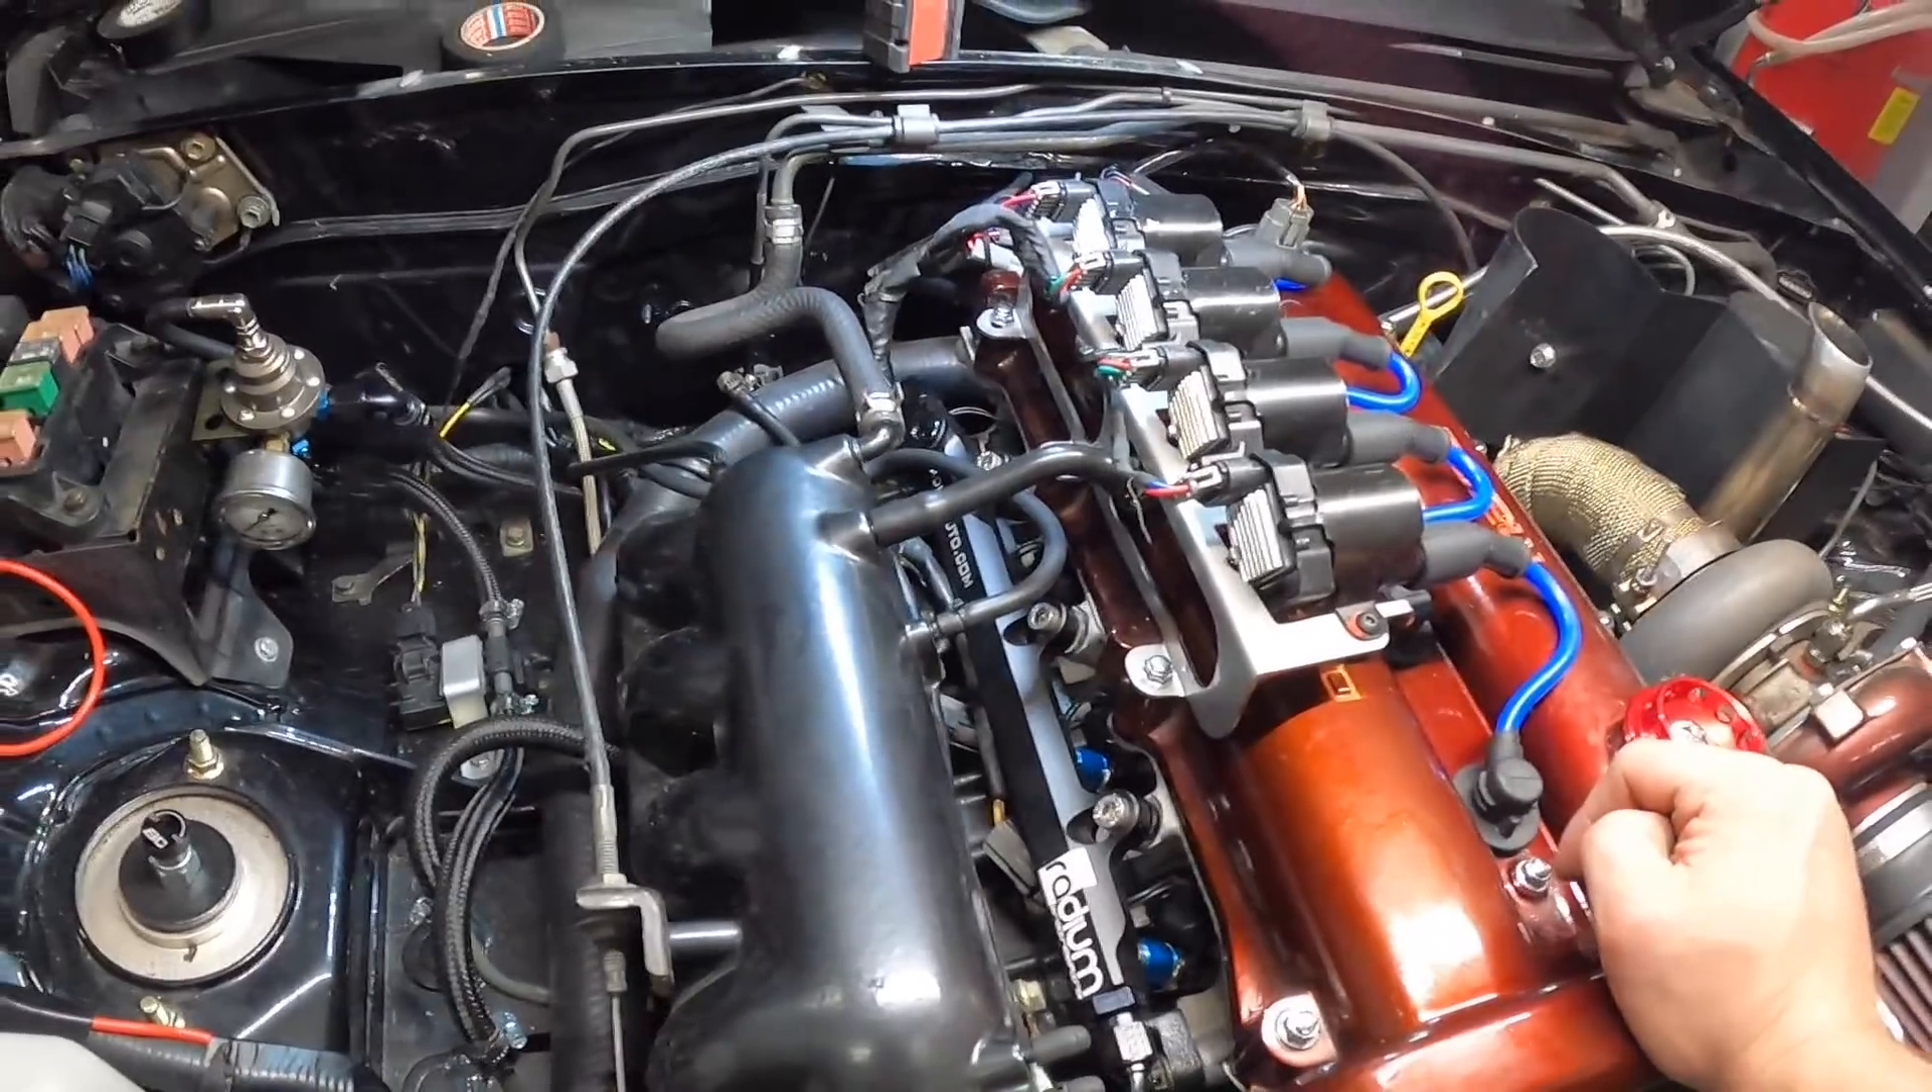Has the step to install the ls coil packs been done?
Yes.